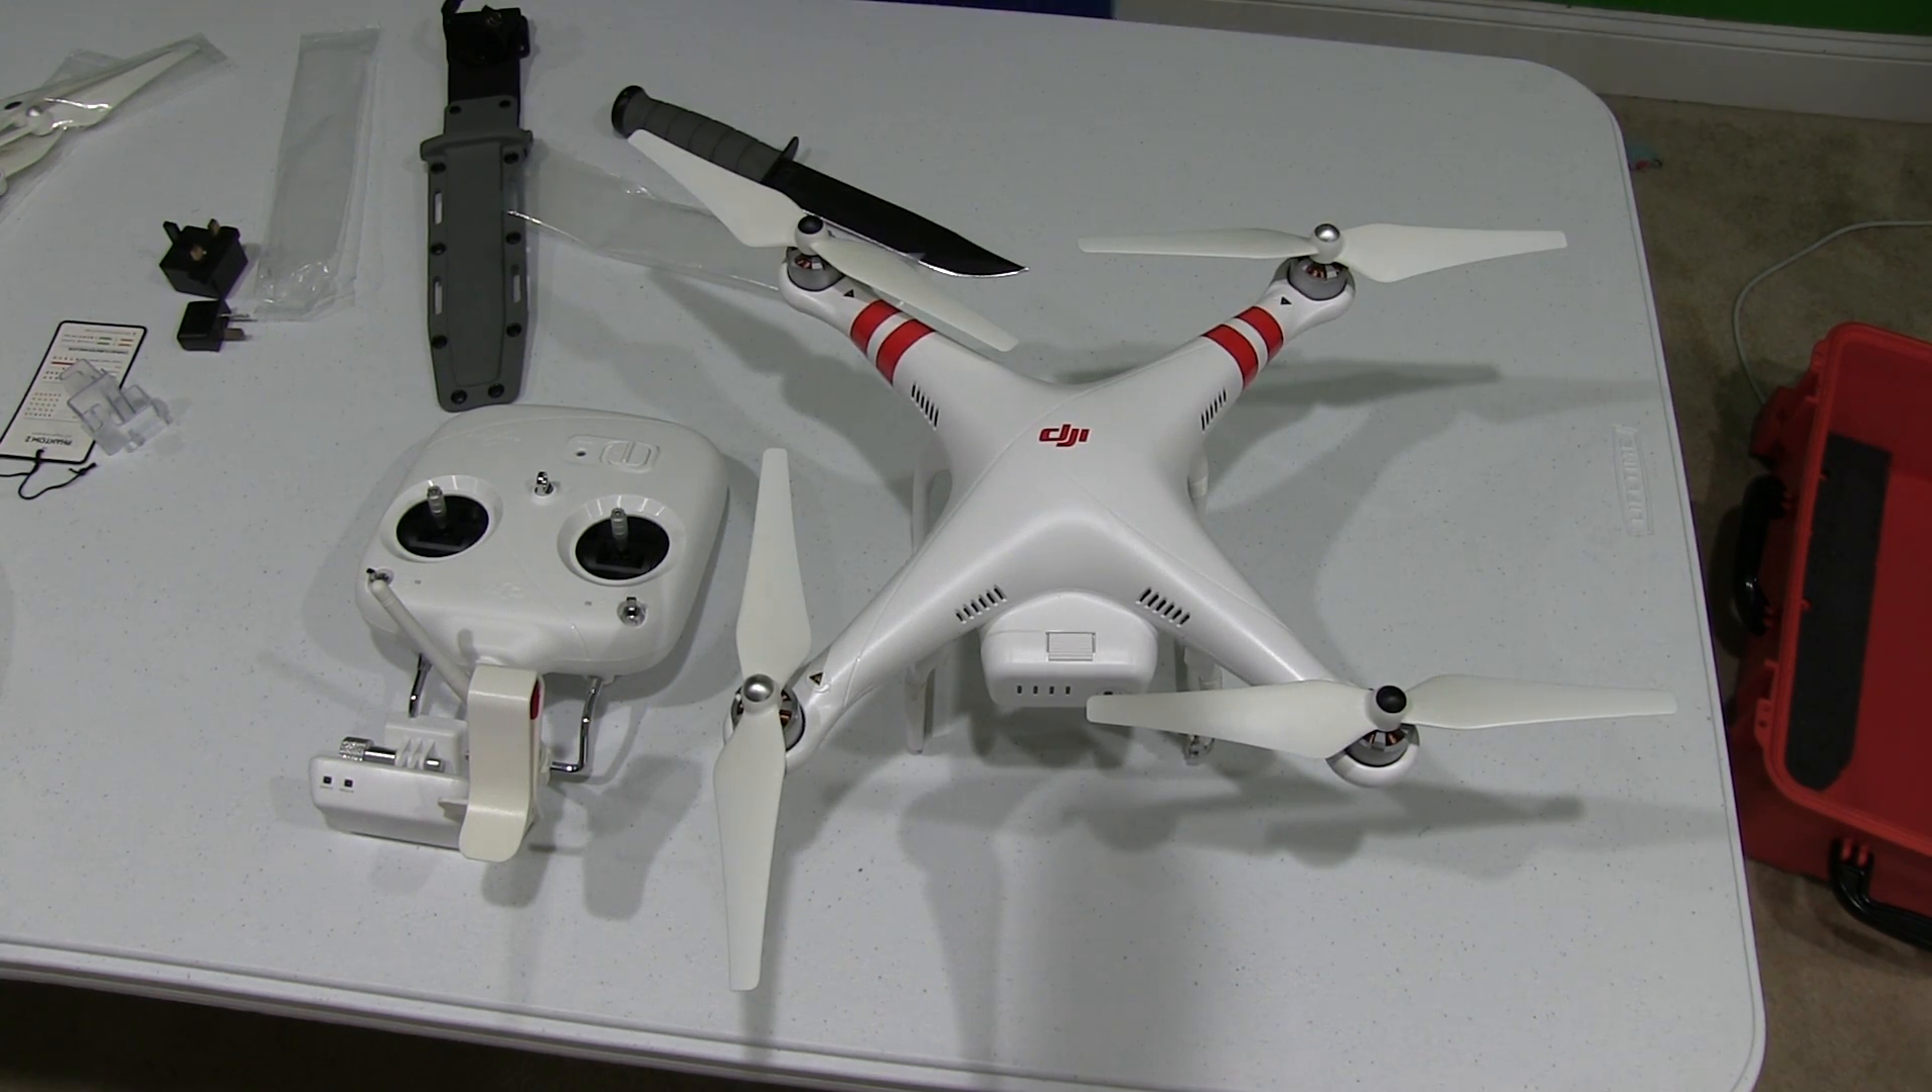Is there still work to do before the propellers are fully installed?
No.